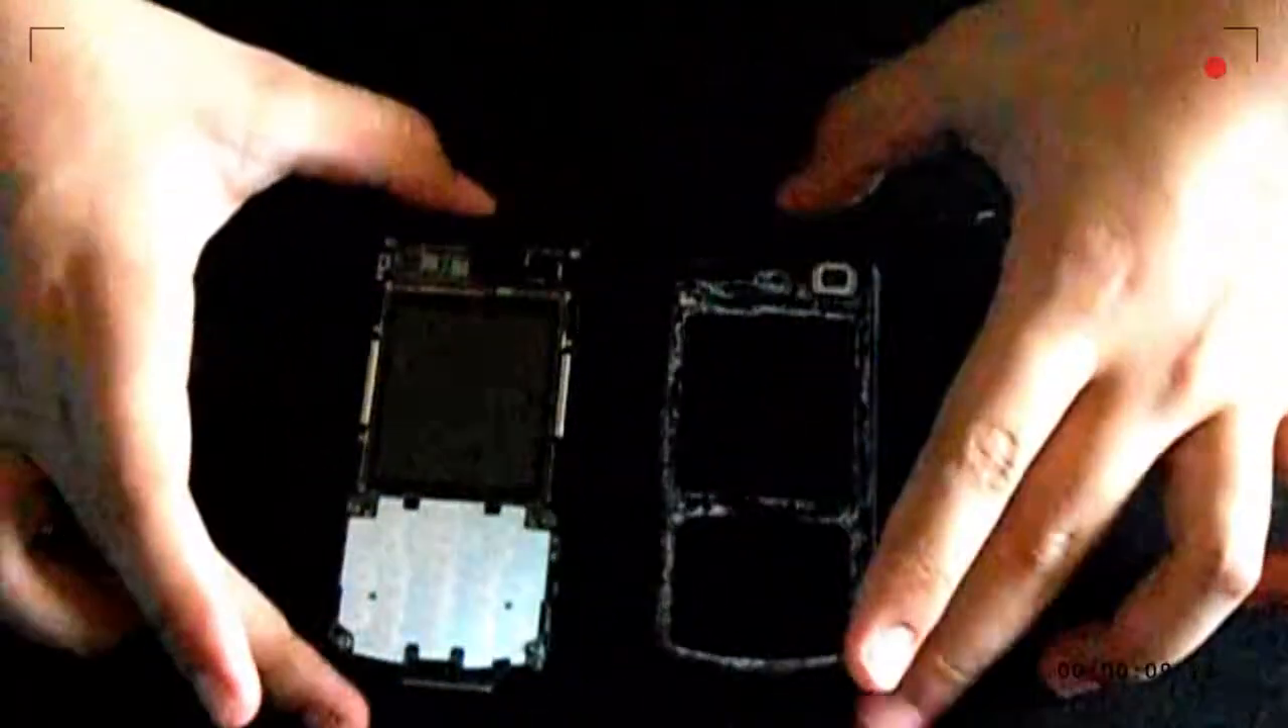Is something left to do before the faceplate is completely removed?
No.